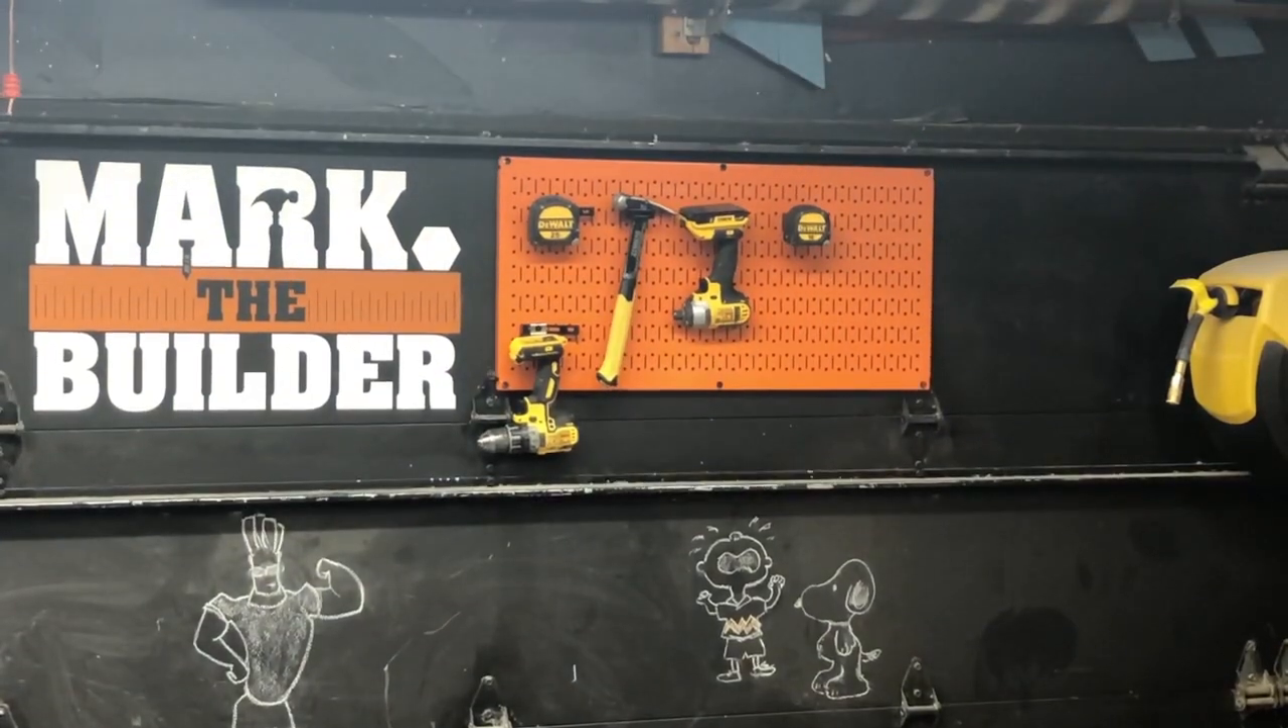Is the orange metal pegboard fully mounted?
Yes.